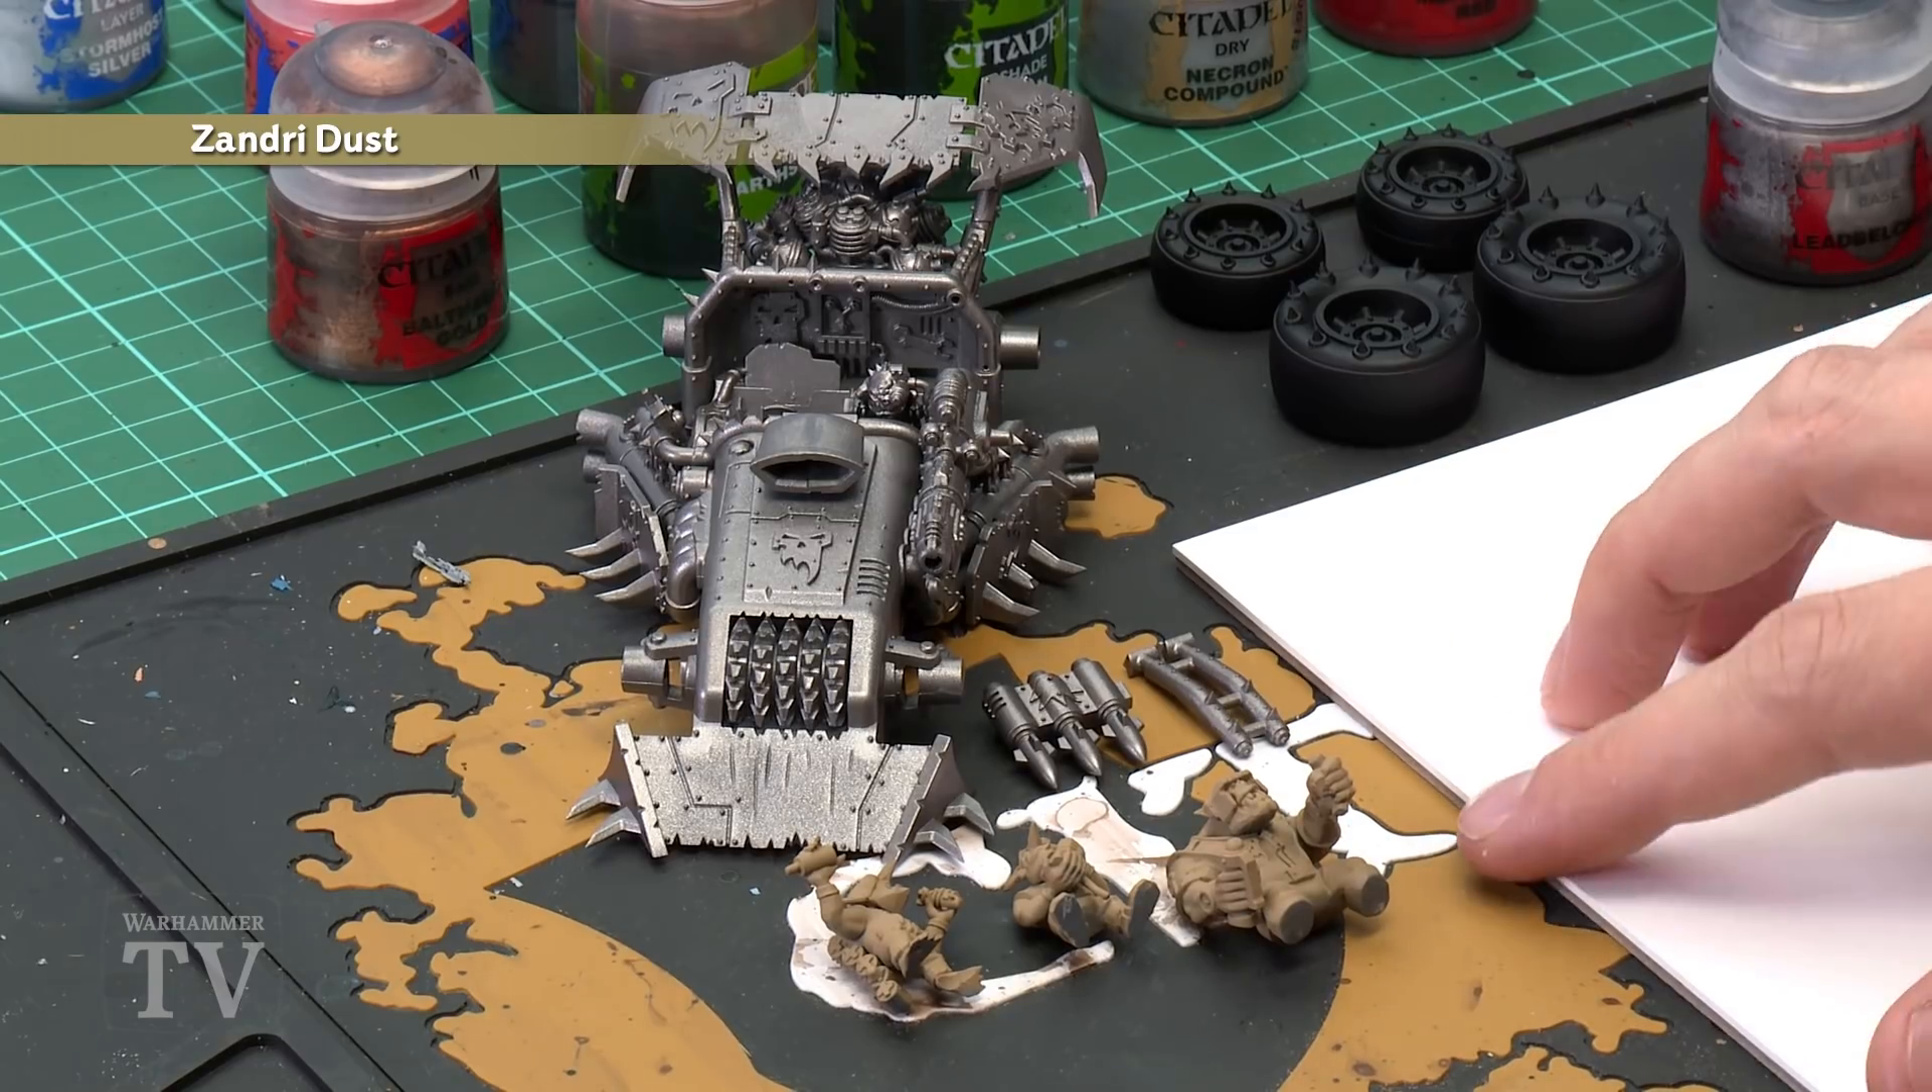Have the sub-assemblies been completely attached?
No.